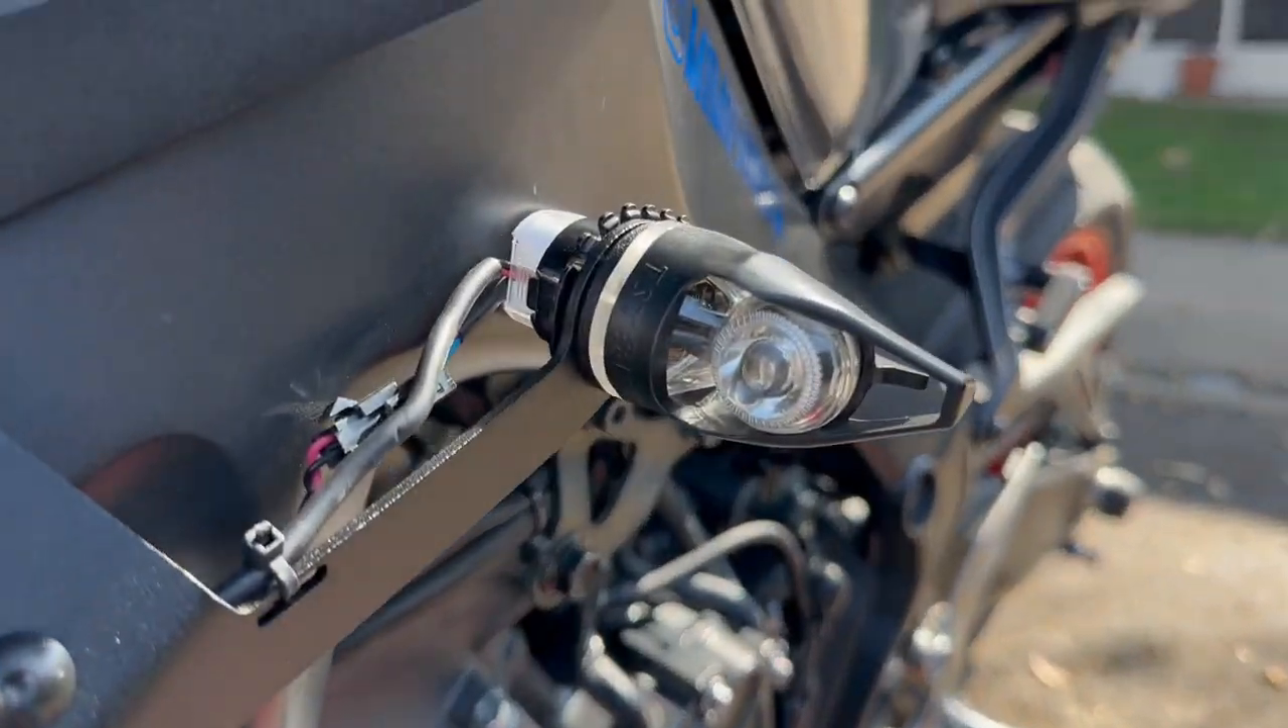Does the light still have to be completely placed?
No.